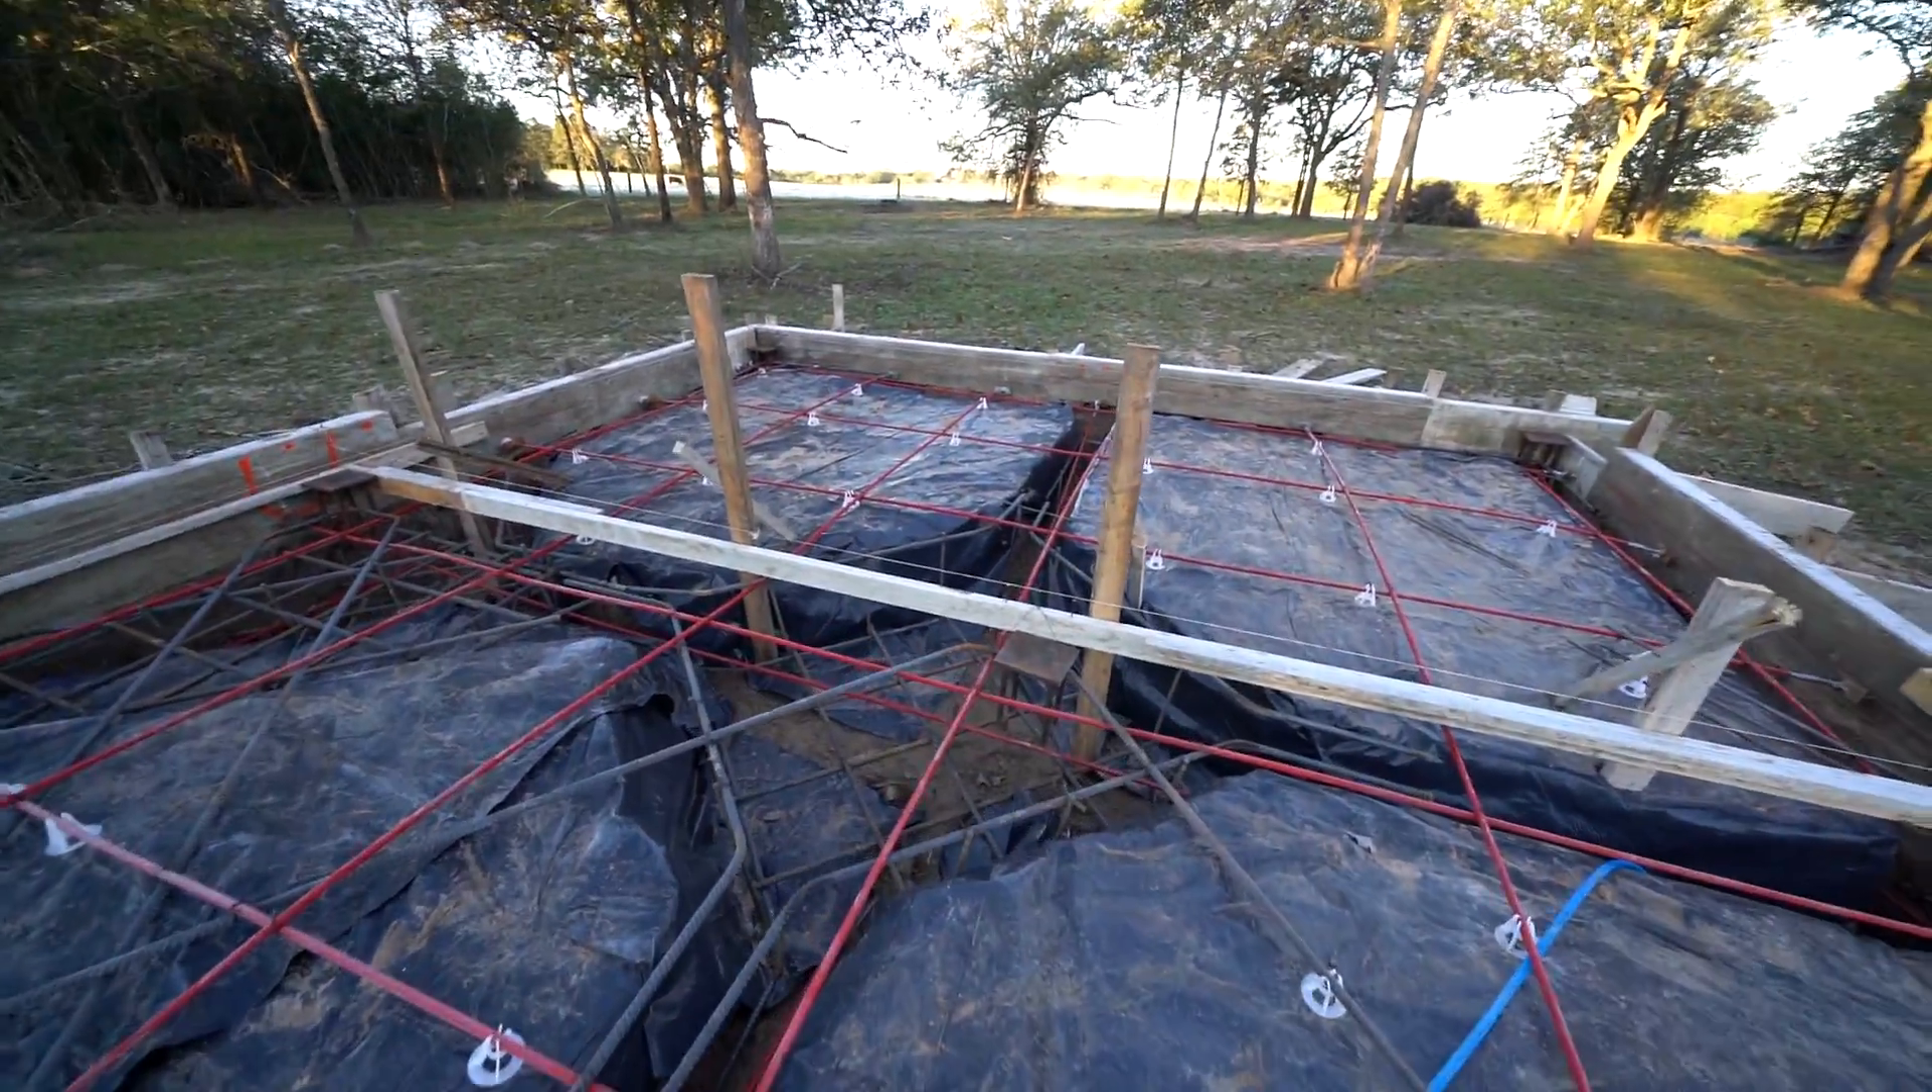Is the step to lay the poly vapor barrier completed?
Yes.